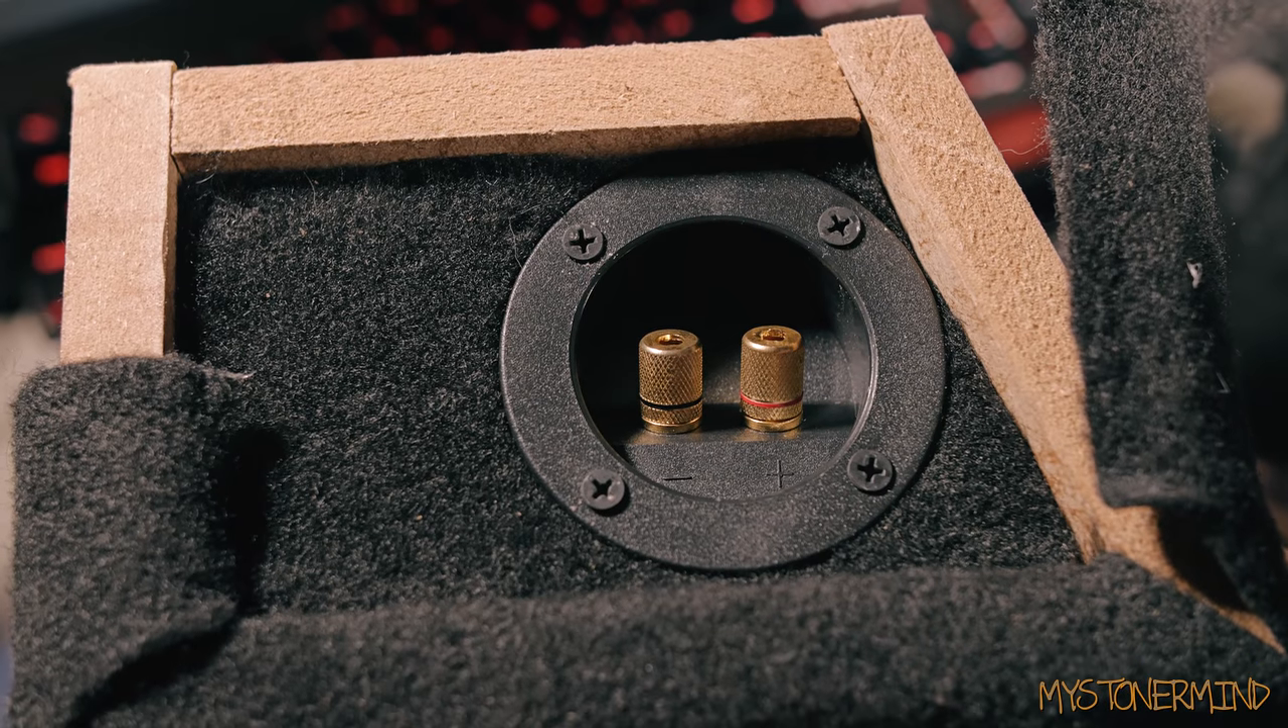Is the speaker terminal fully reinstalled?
Yes.